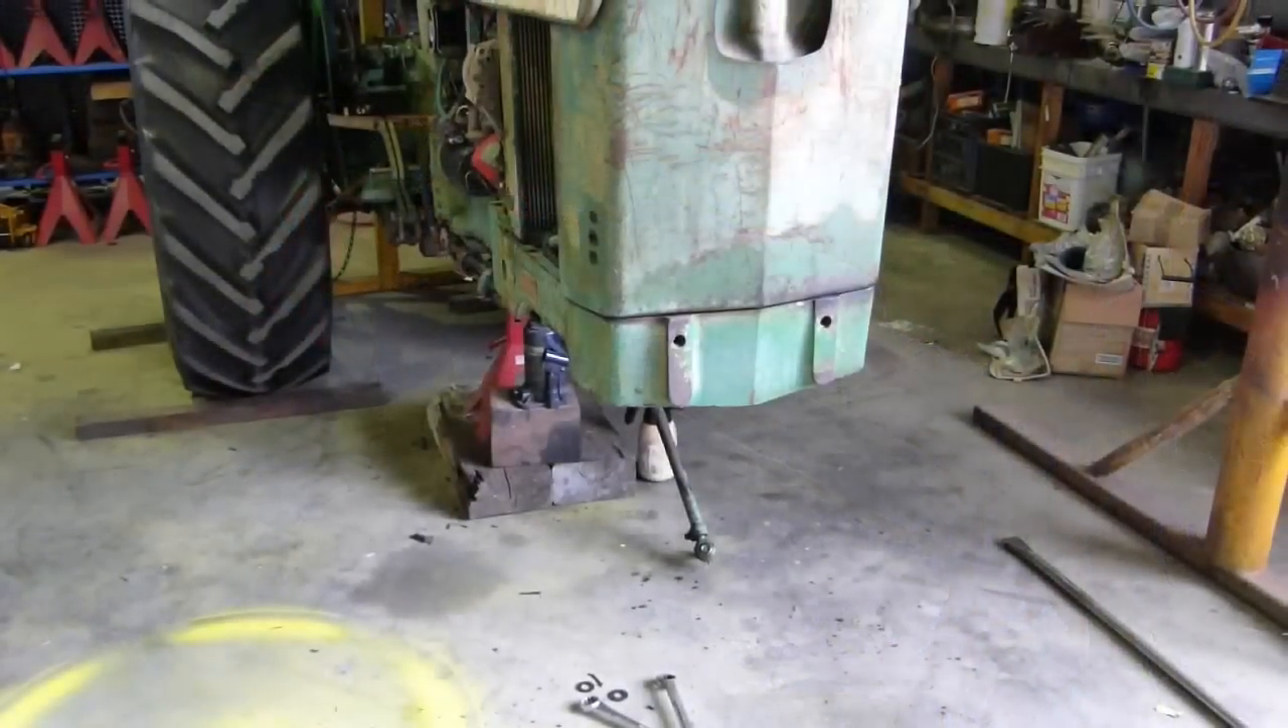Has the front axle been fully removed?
Yes.